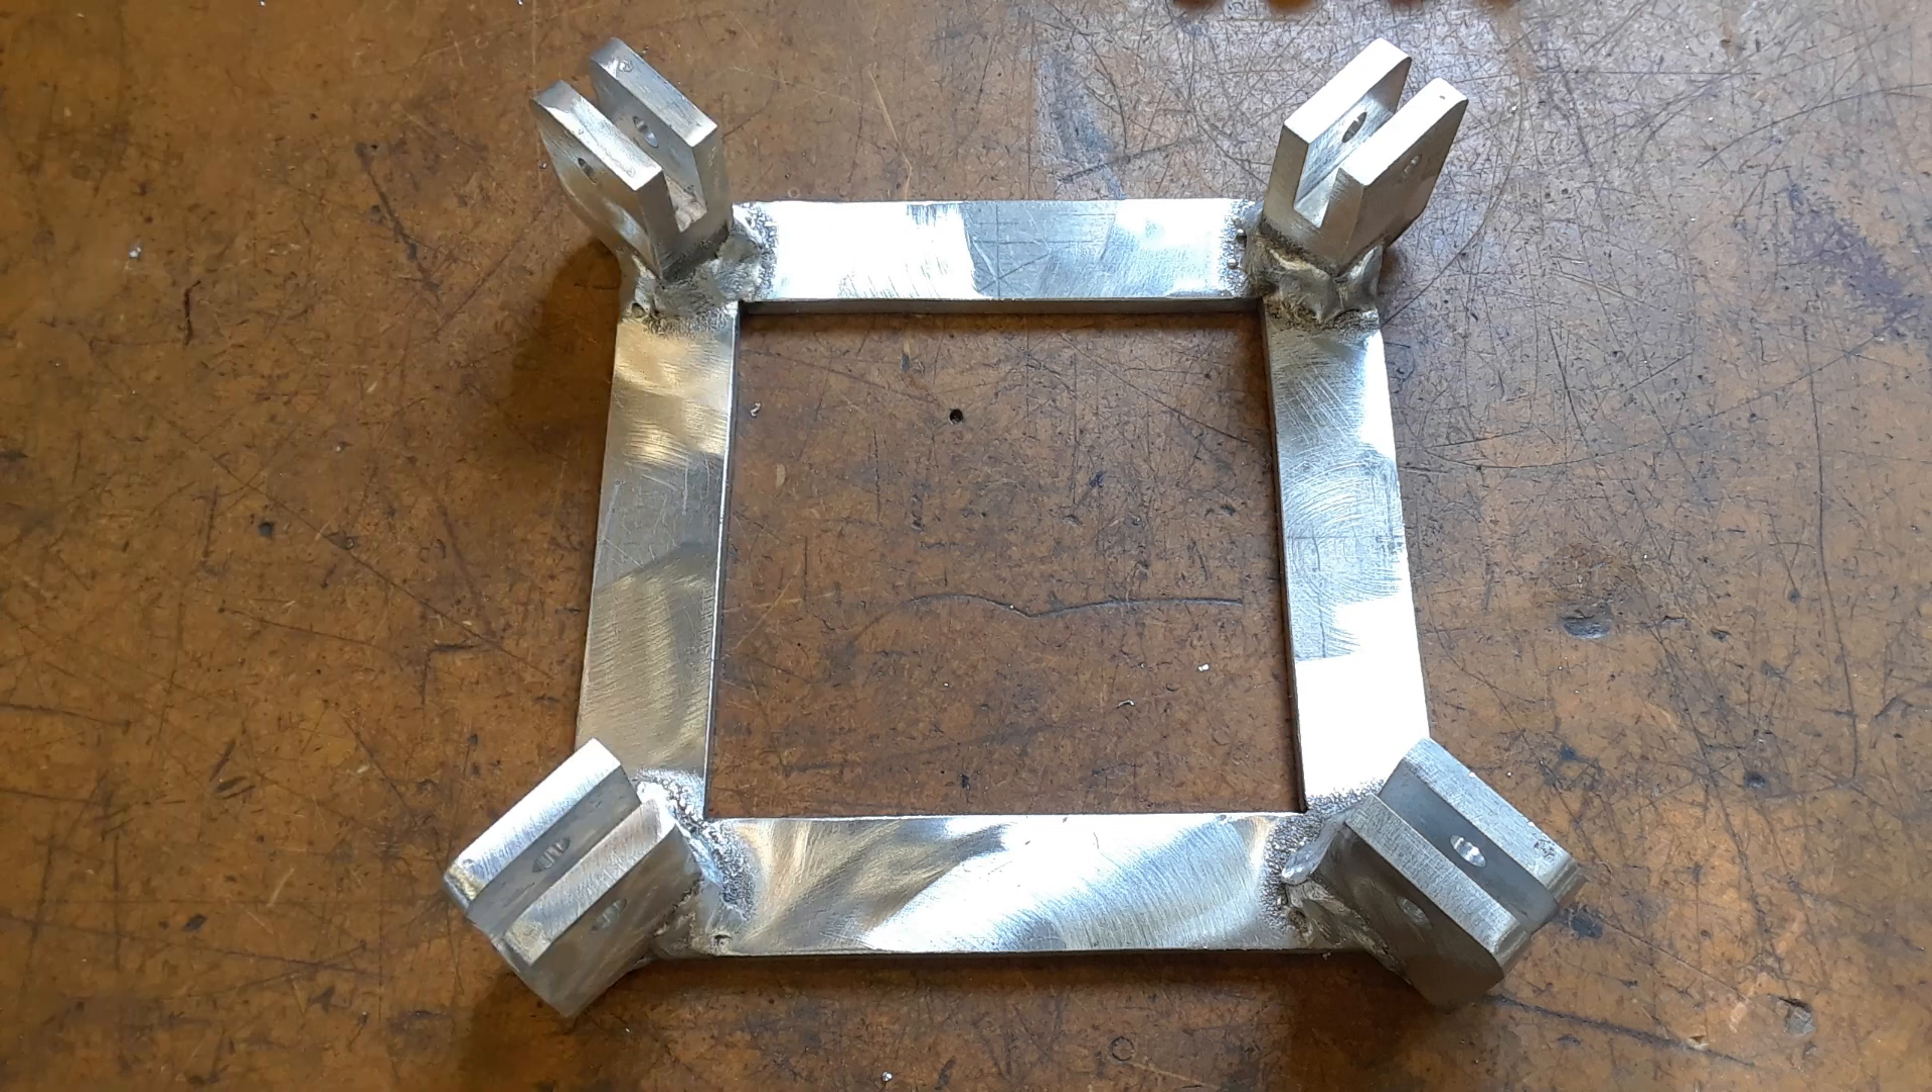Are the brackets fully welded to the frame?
Yes.